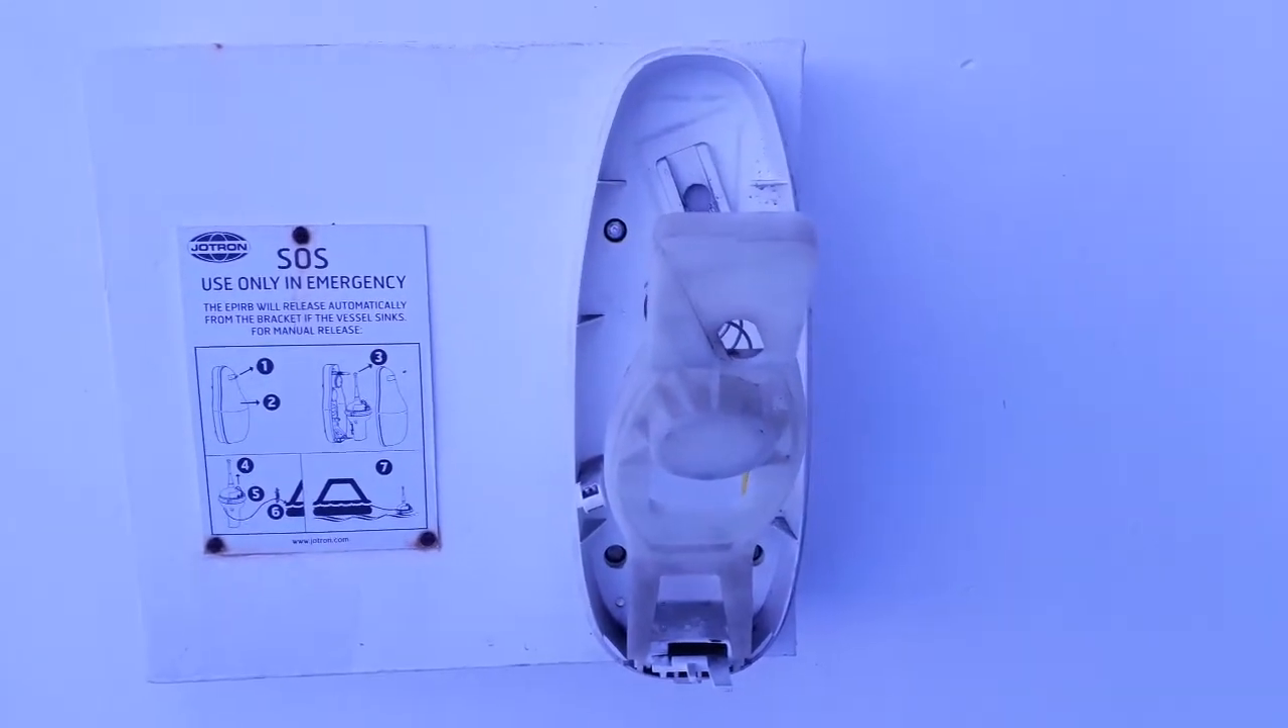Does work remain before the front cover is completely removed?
No.